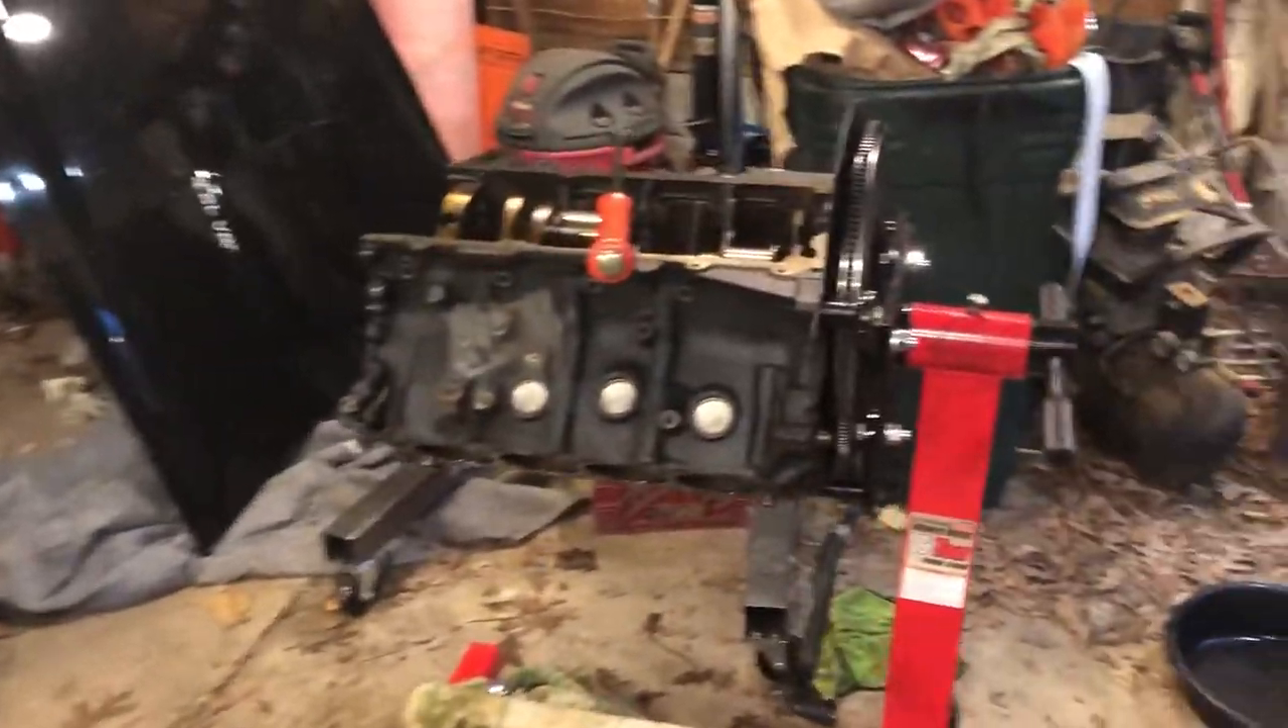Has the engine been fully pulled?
Yes.